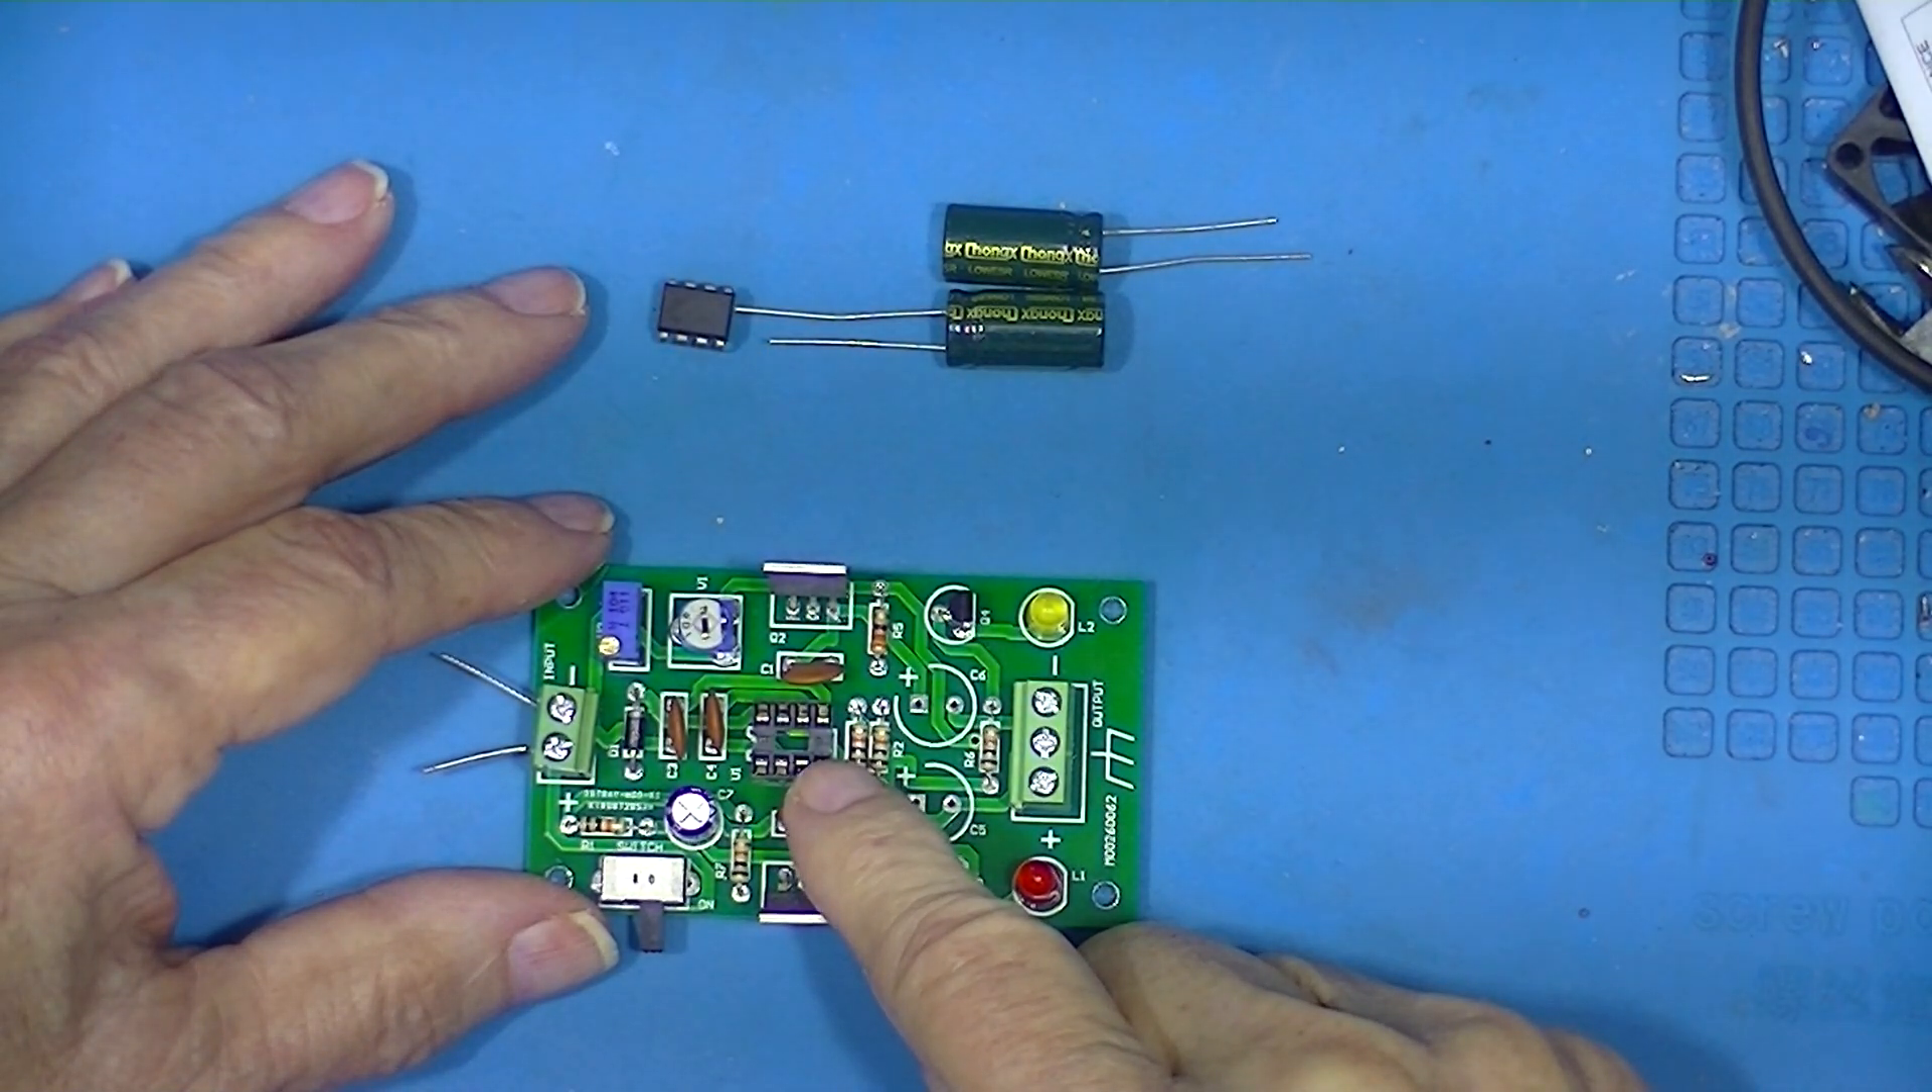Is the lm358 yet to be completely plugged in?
Yes.